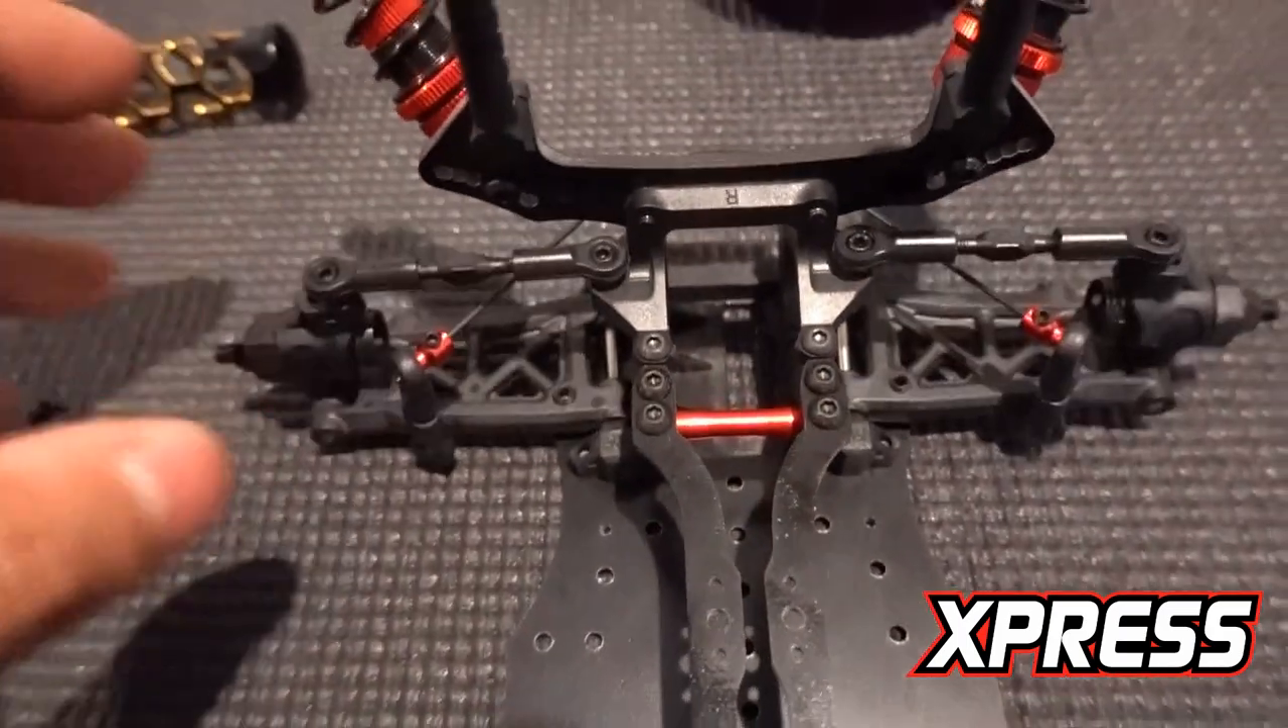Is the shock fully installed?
No.